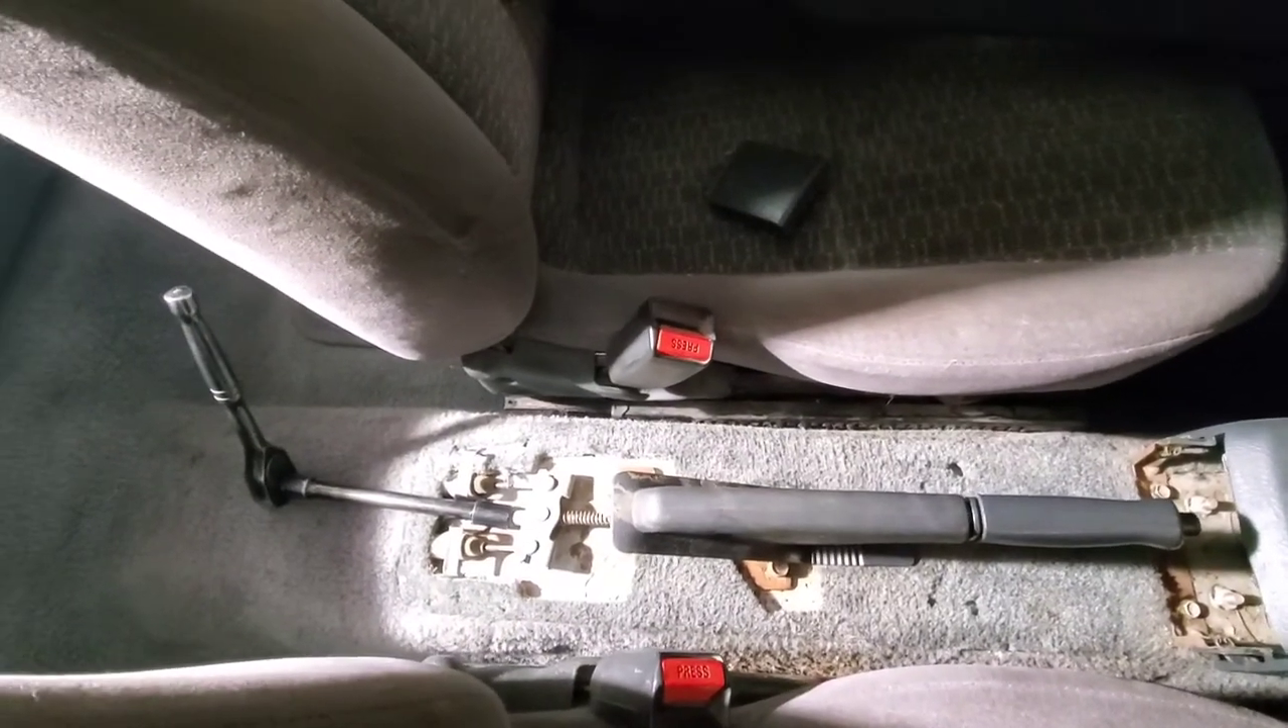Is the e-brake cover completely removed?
Yes.